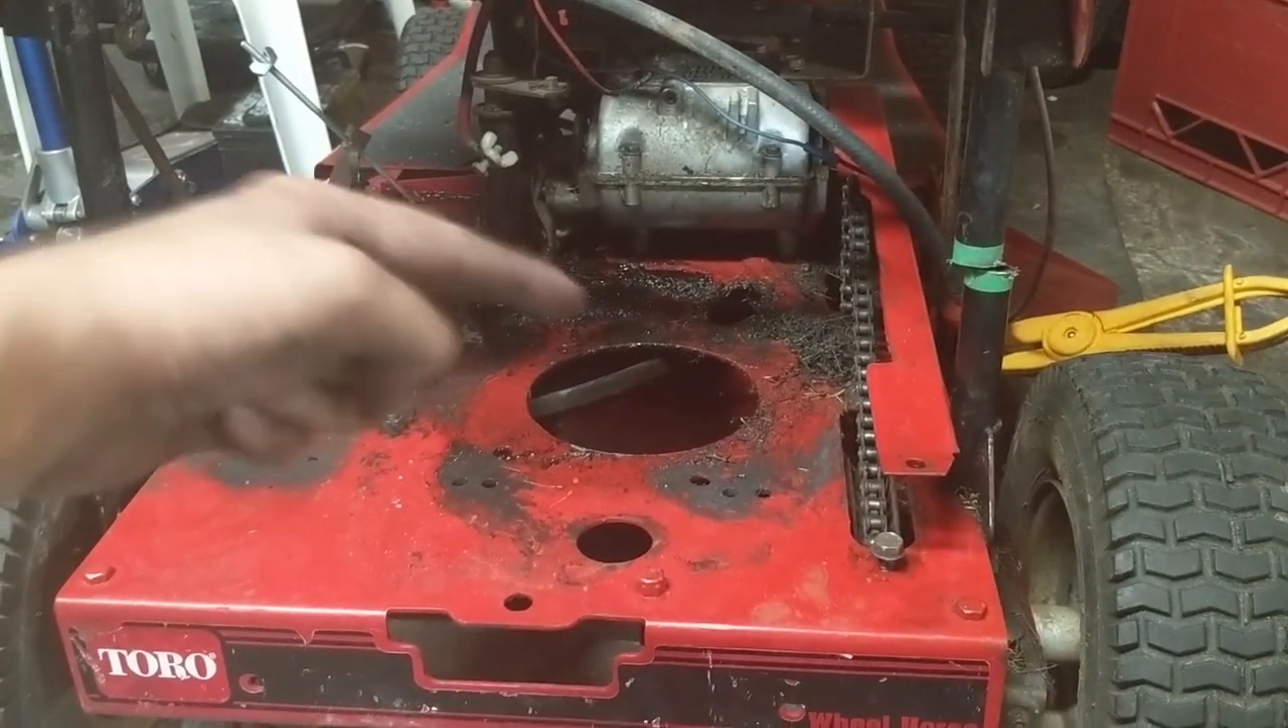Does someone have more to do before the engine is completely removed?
No.